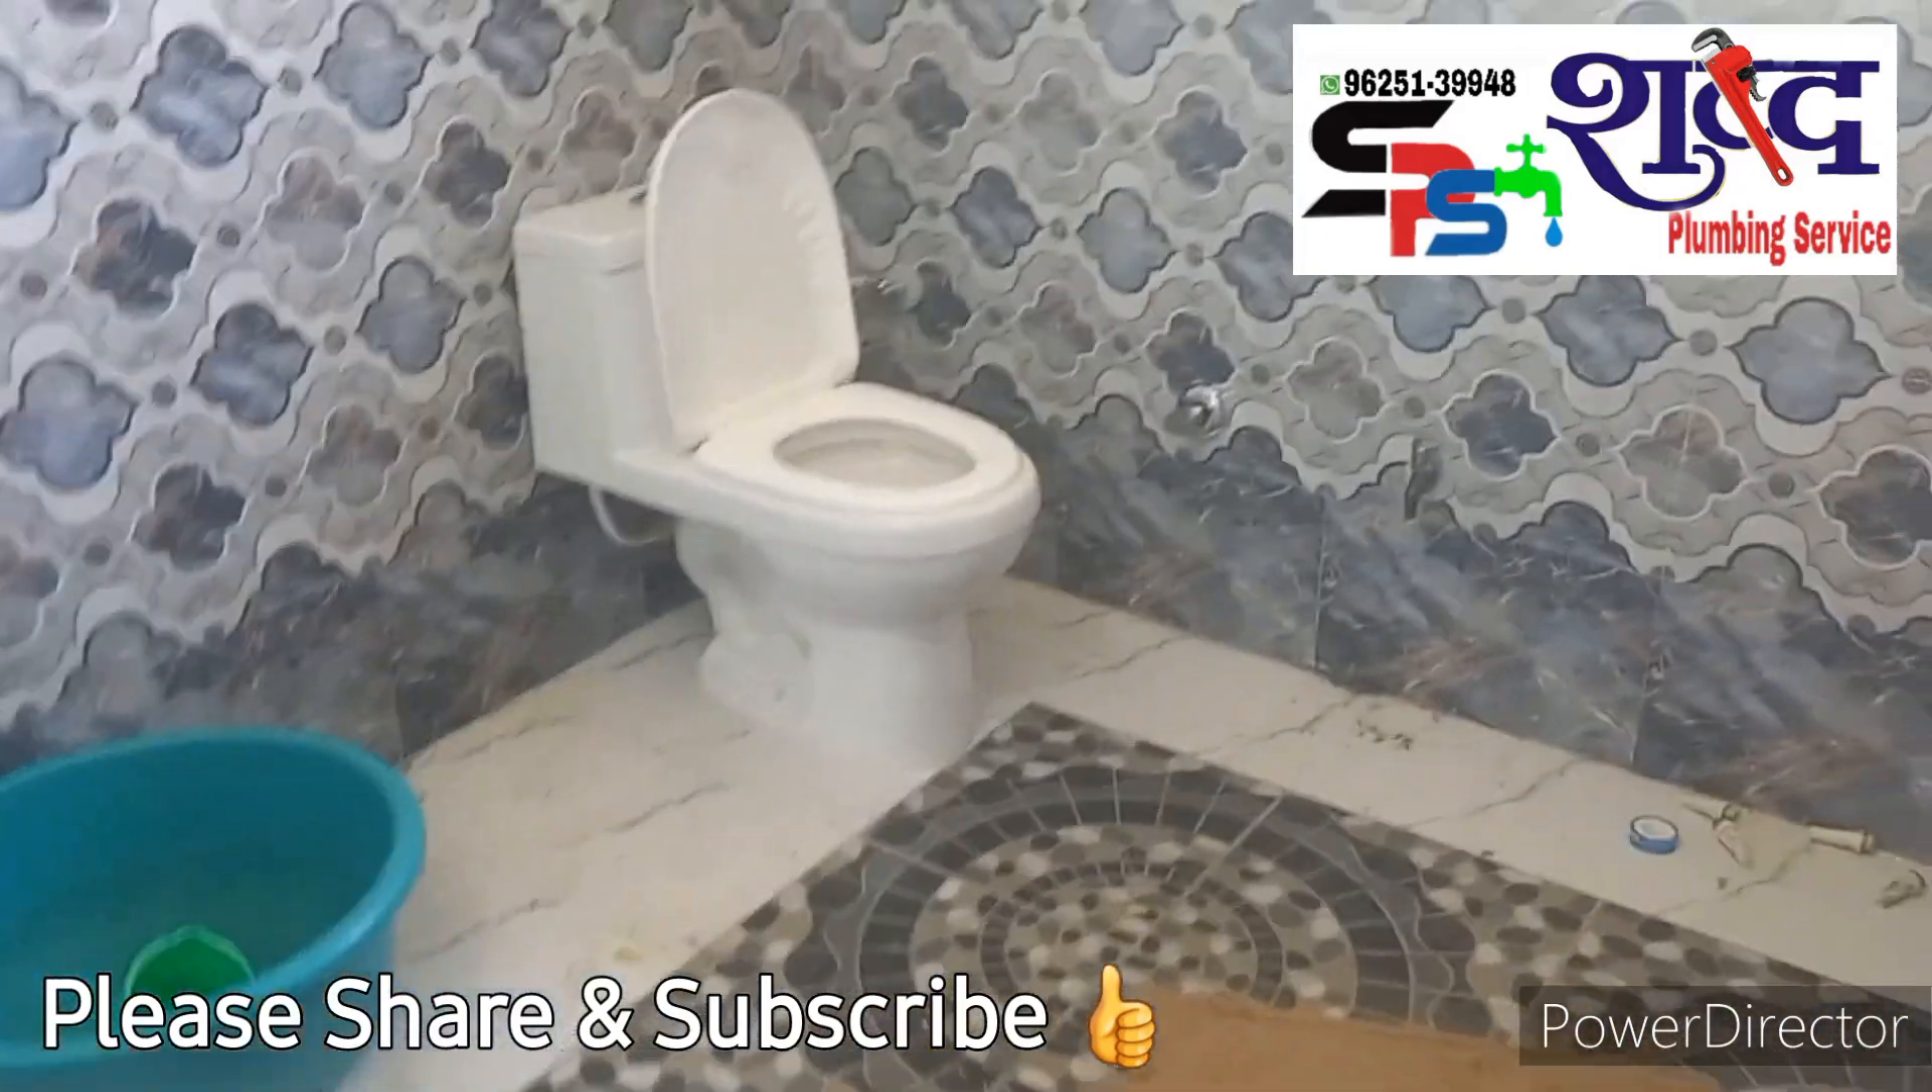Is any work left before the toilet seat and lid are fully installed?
No.